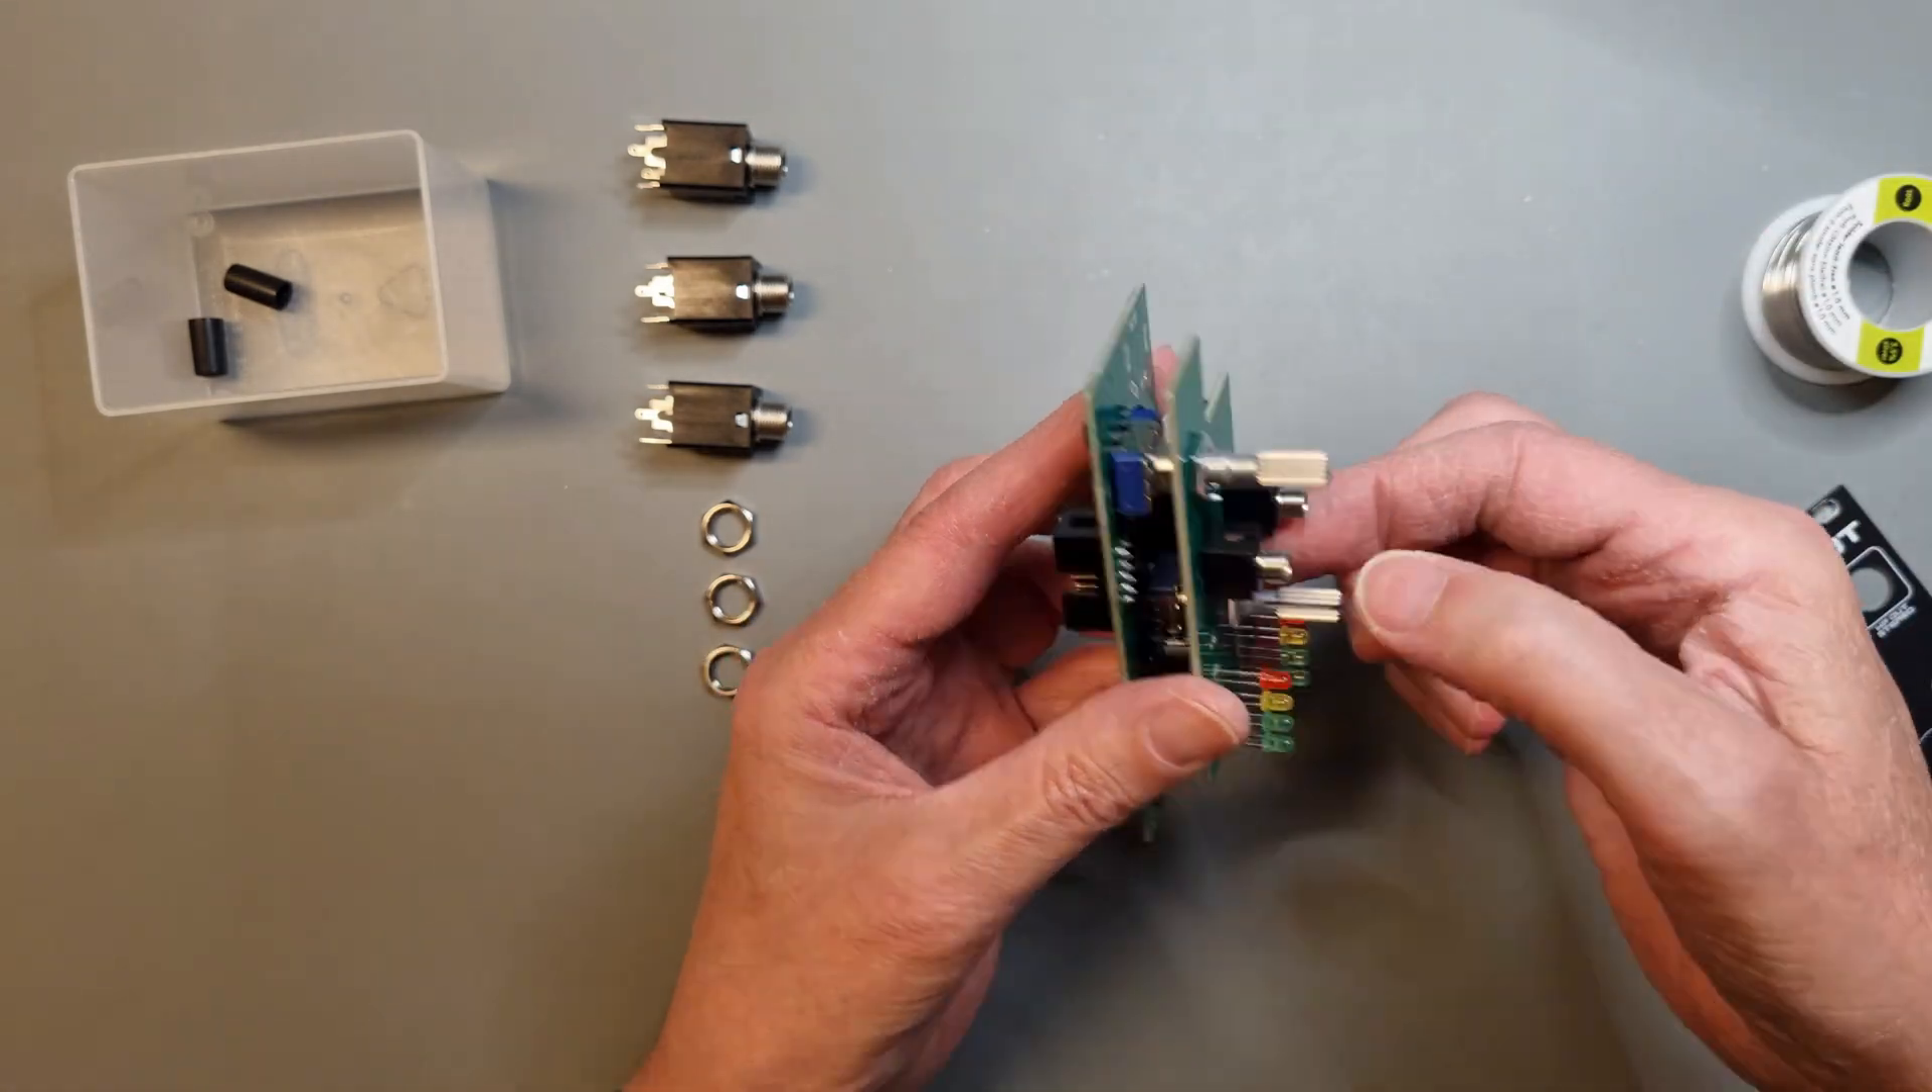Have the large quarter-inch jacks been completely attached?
No.